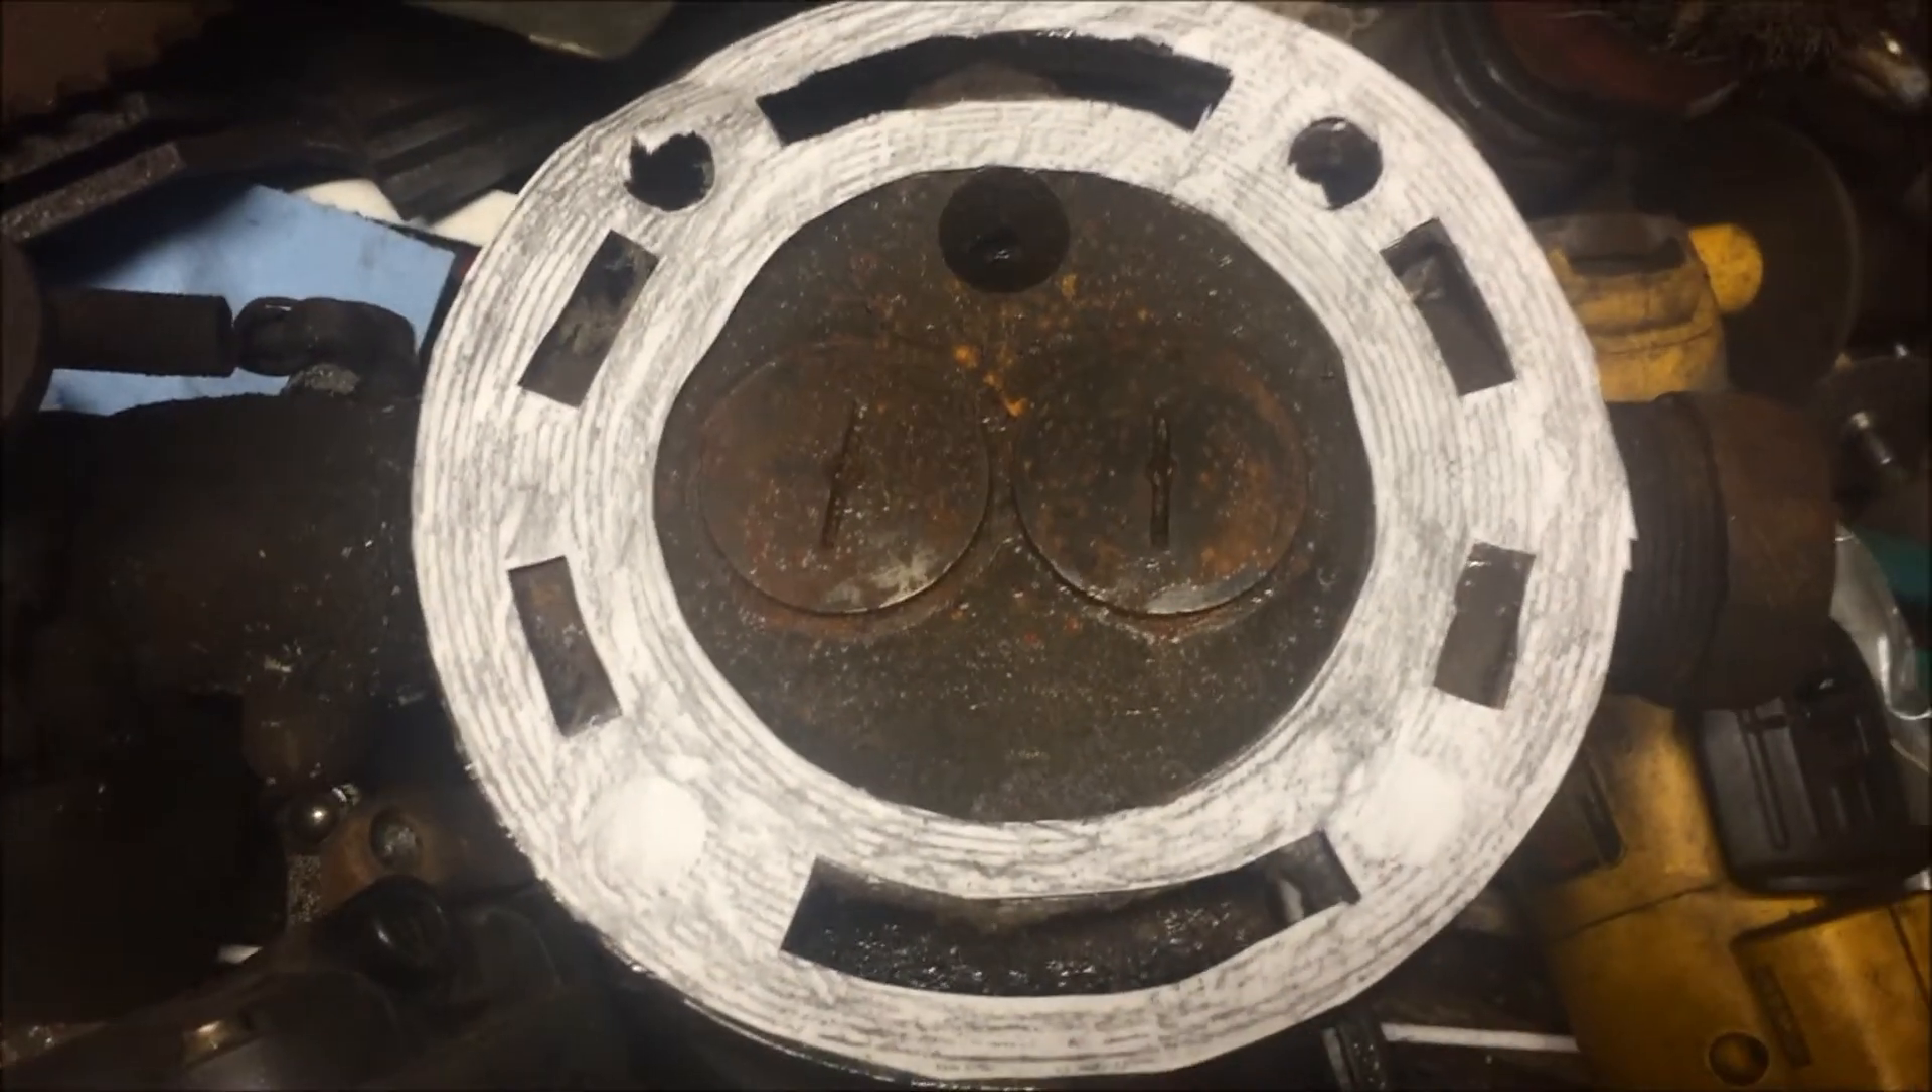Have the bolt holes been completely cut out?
No.